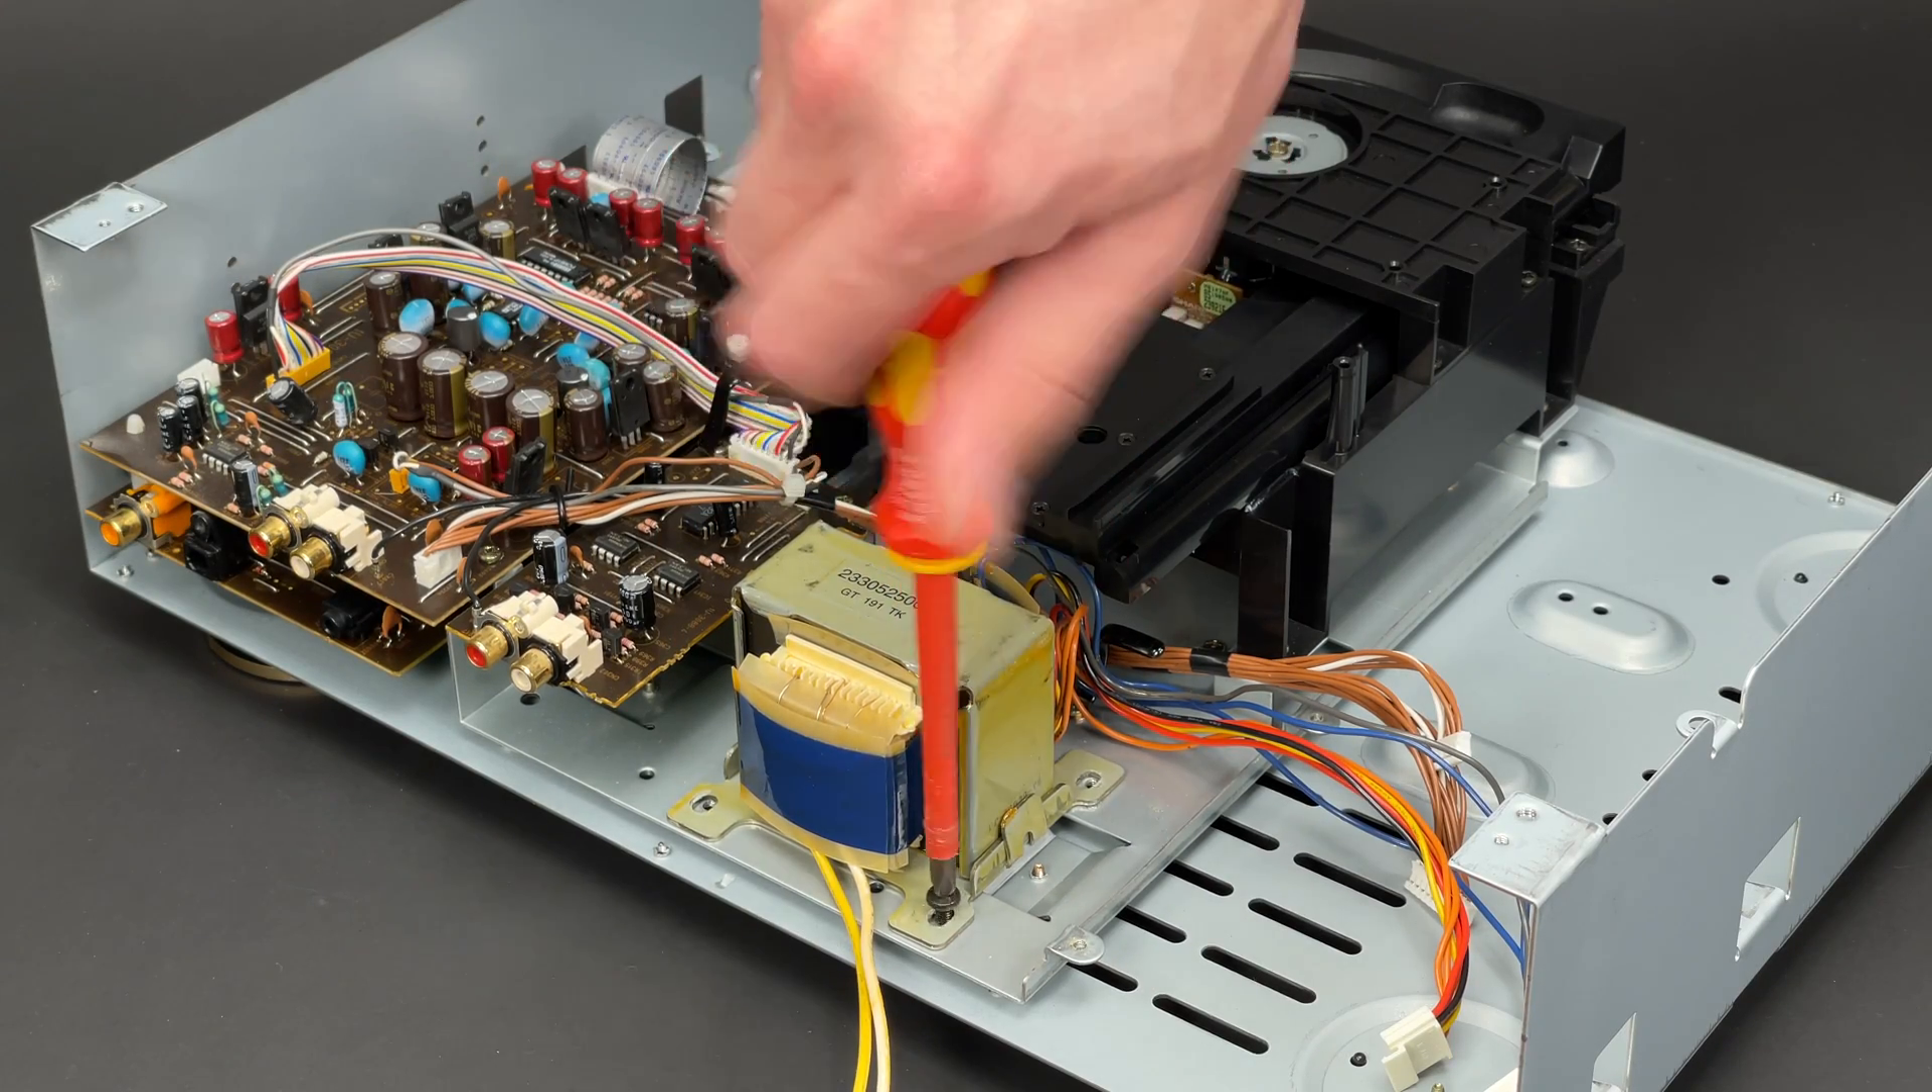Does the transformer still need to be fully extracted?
Yes.